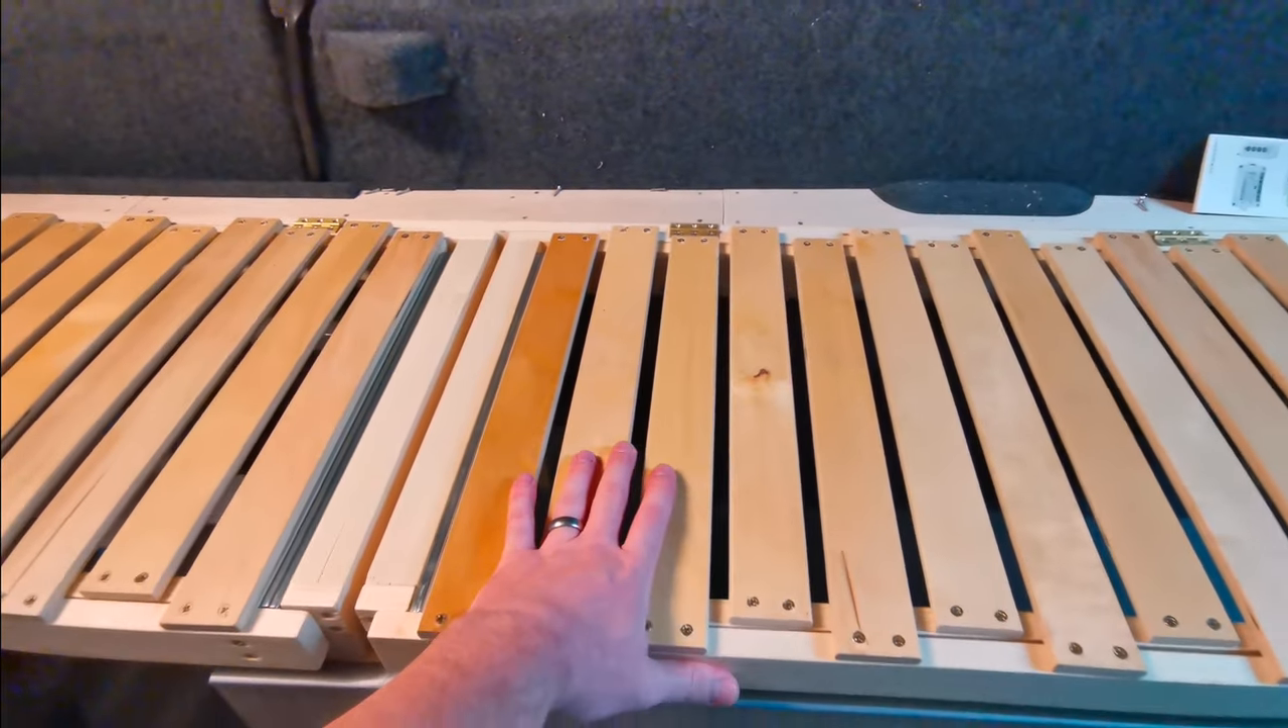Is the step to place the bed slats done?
Yes.